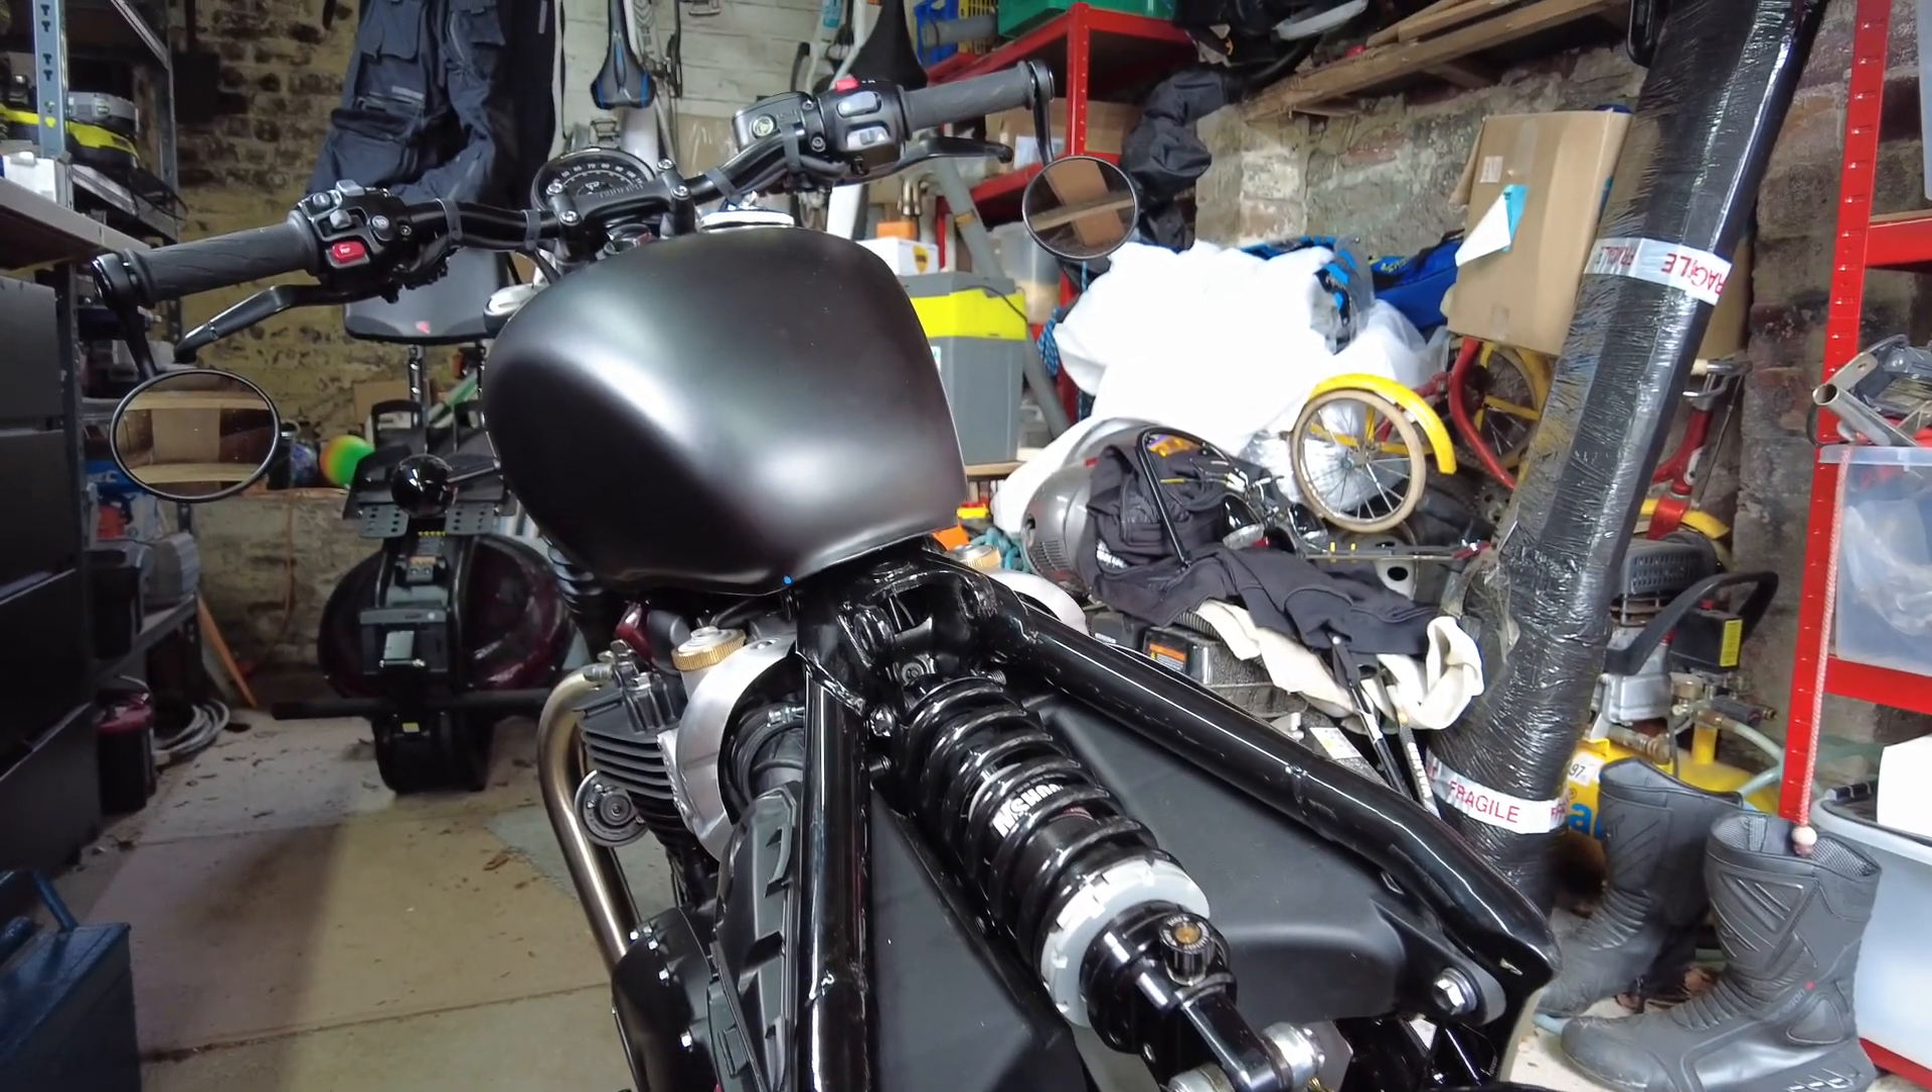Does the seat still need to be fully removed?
No.